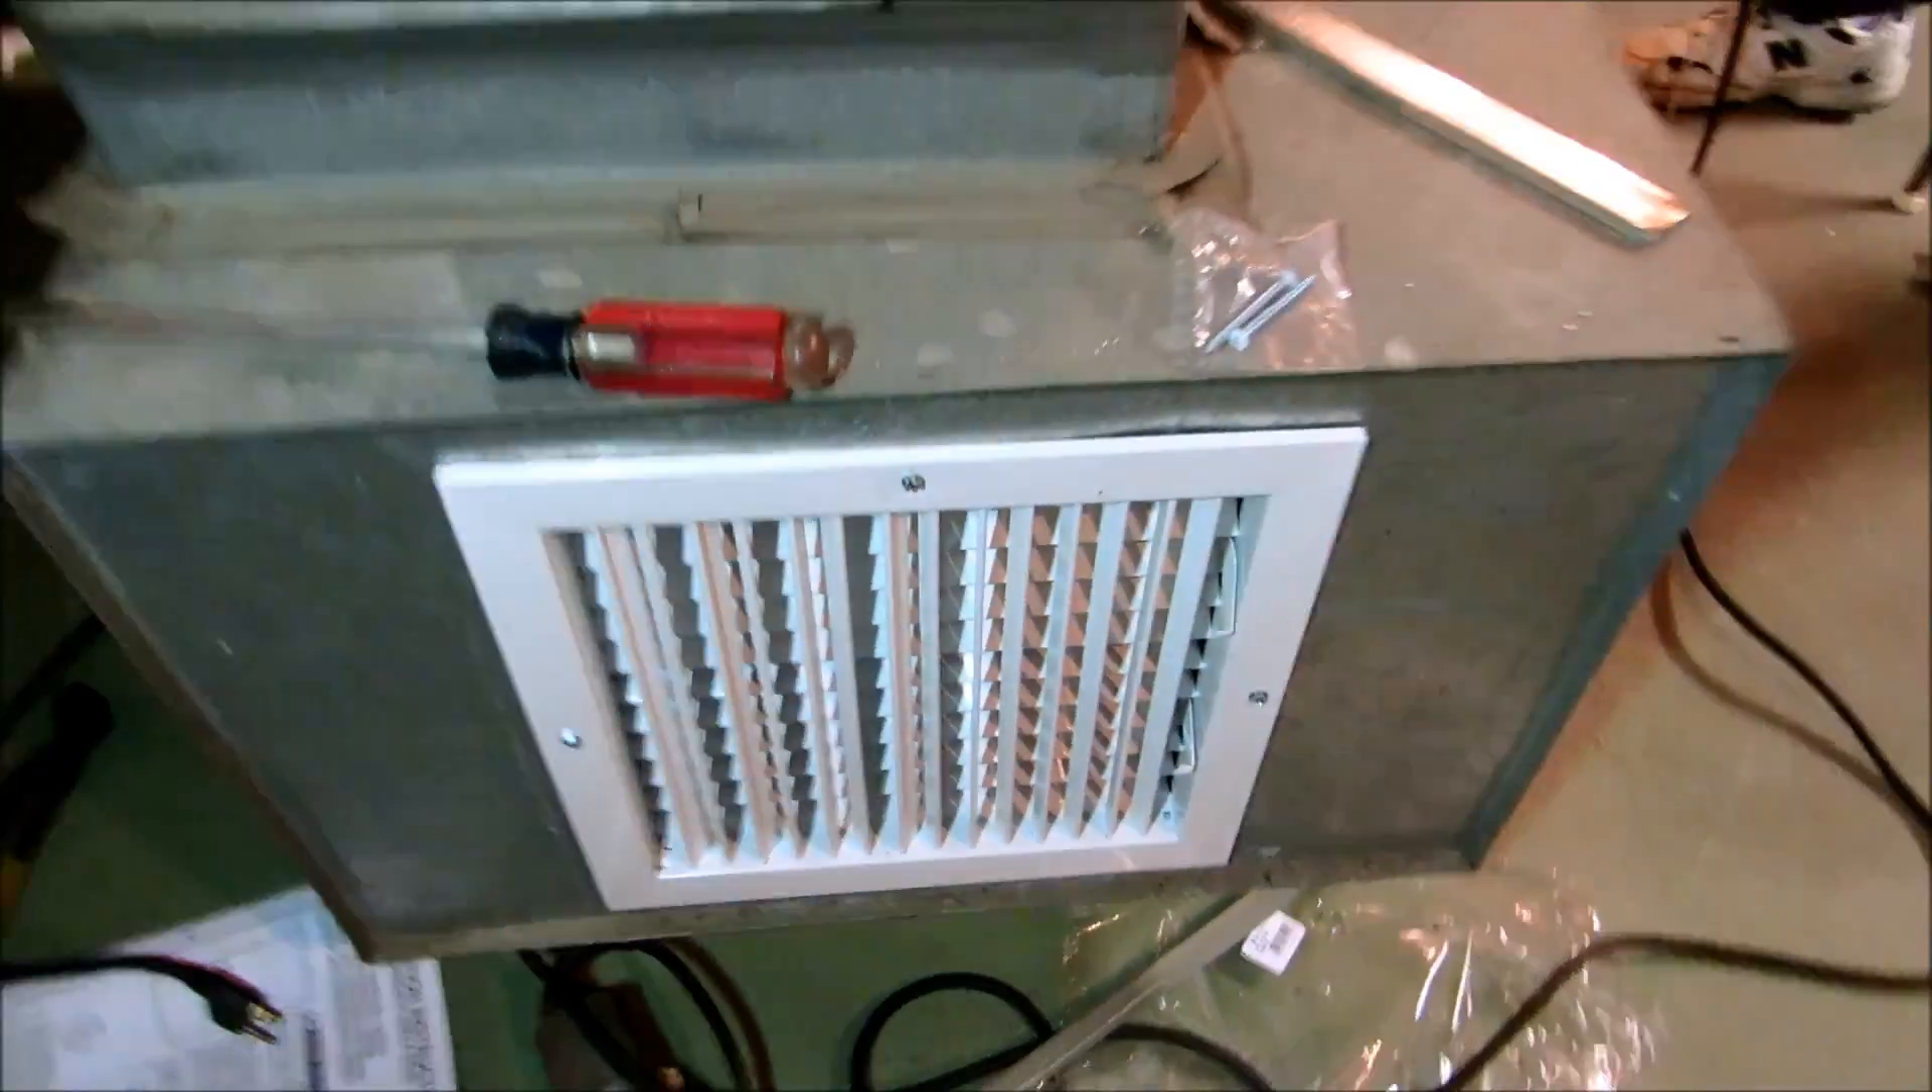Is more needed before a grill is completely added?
No.